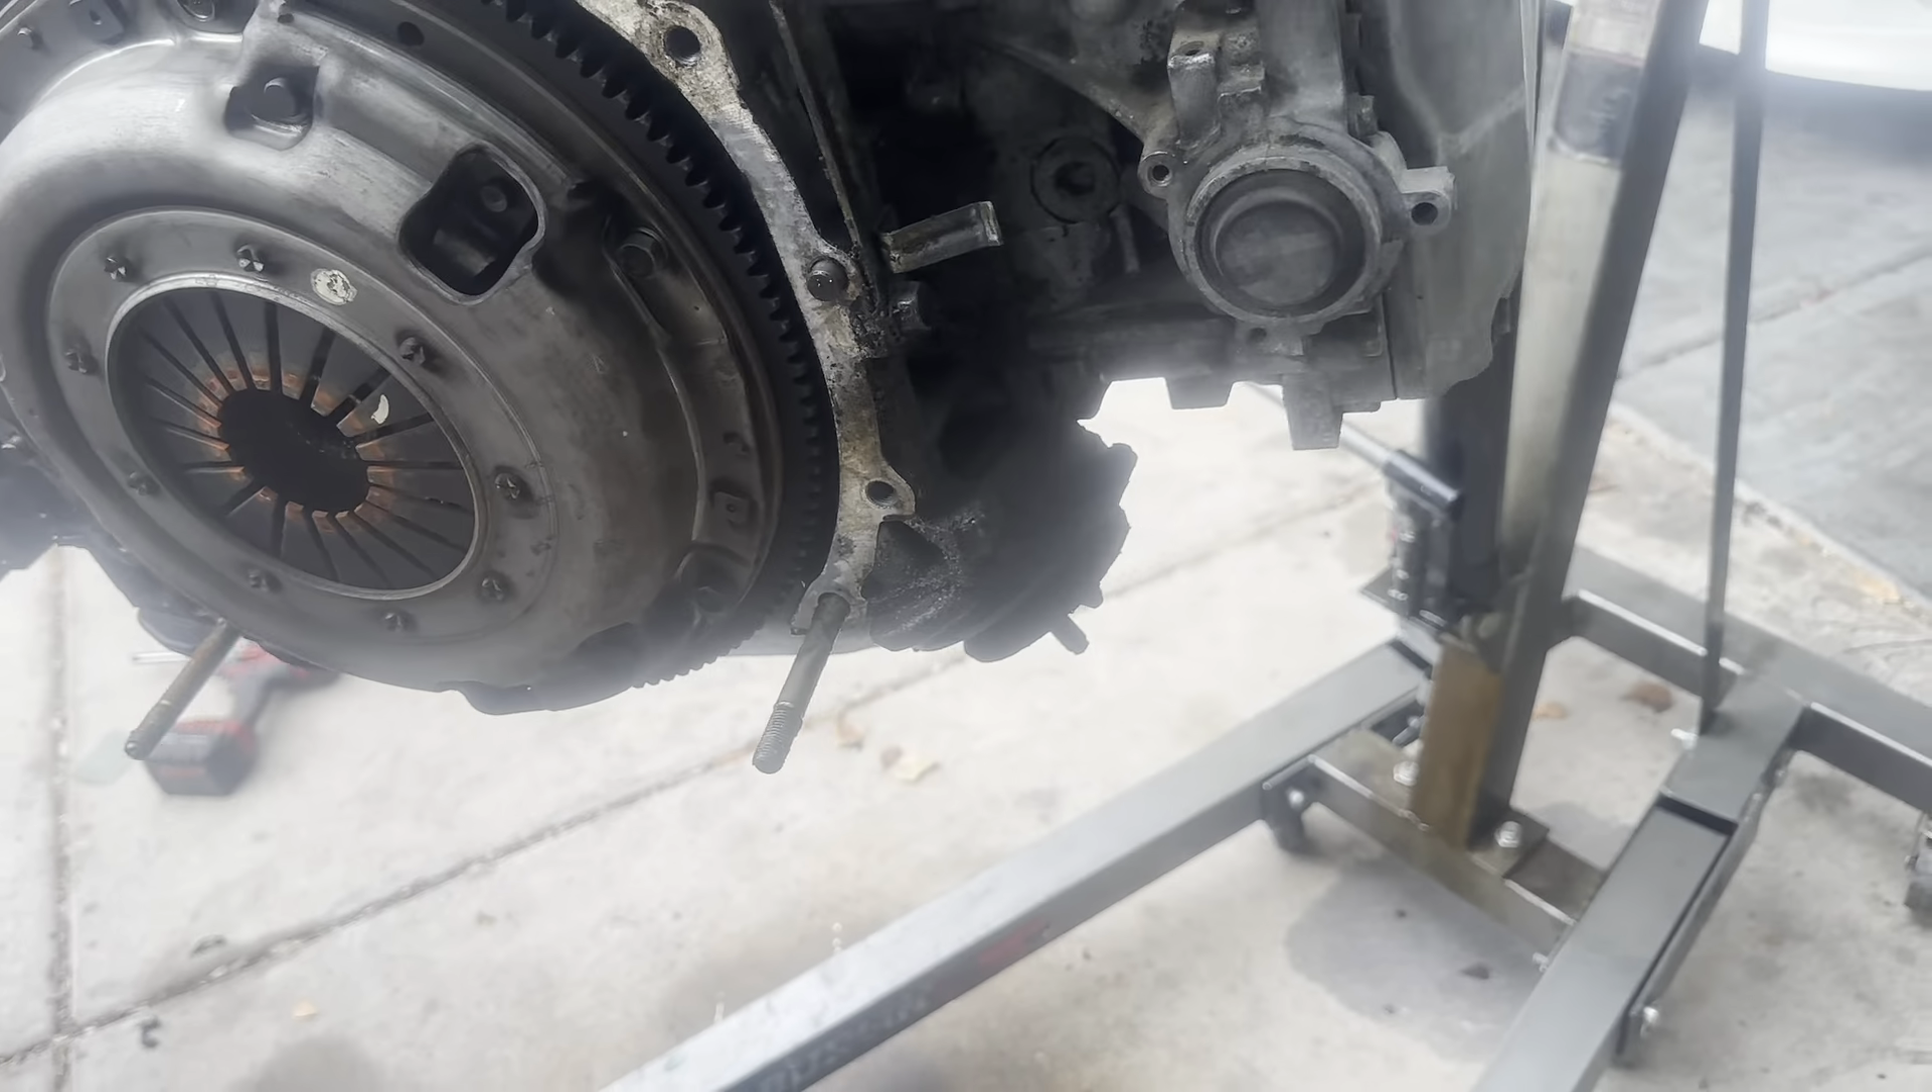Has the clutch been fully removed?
No.